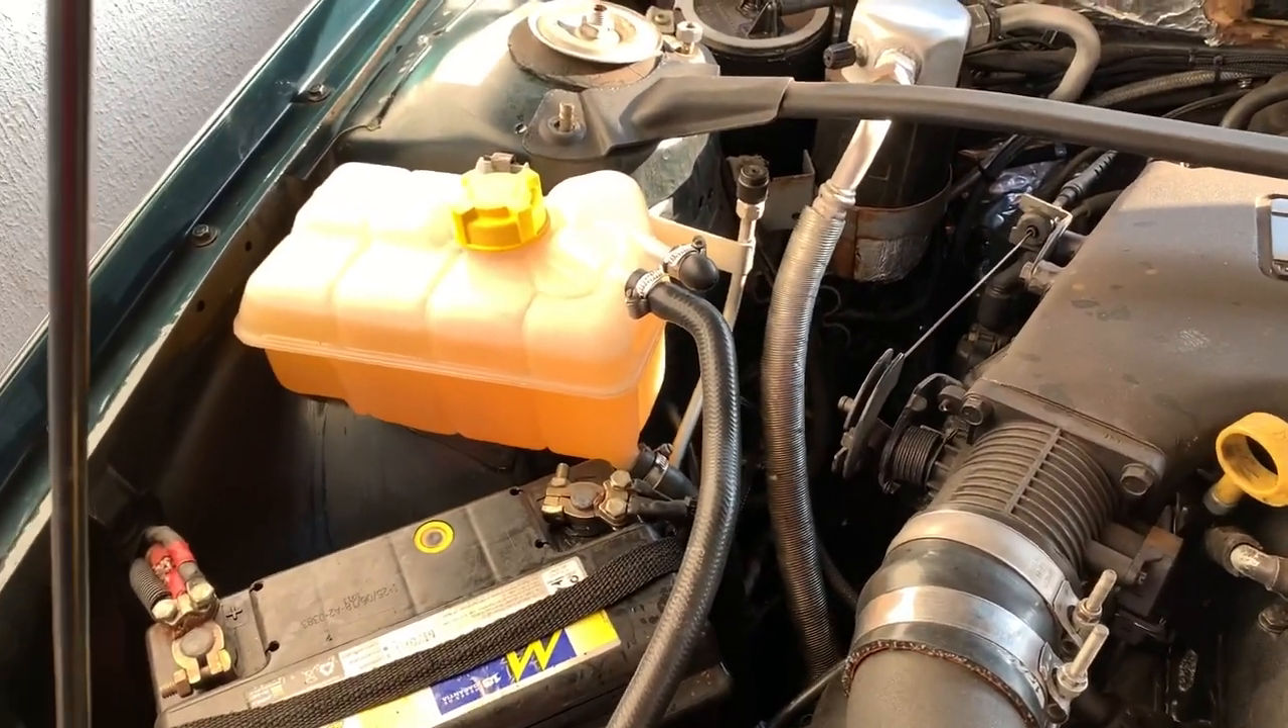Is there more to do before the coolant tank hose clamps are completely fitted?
No.